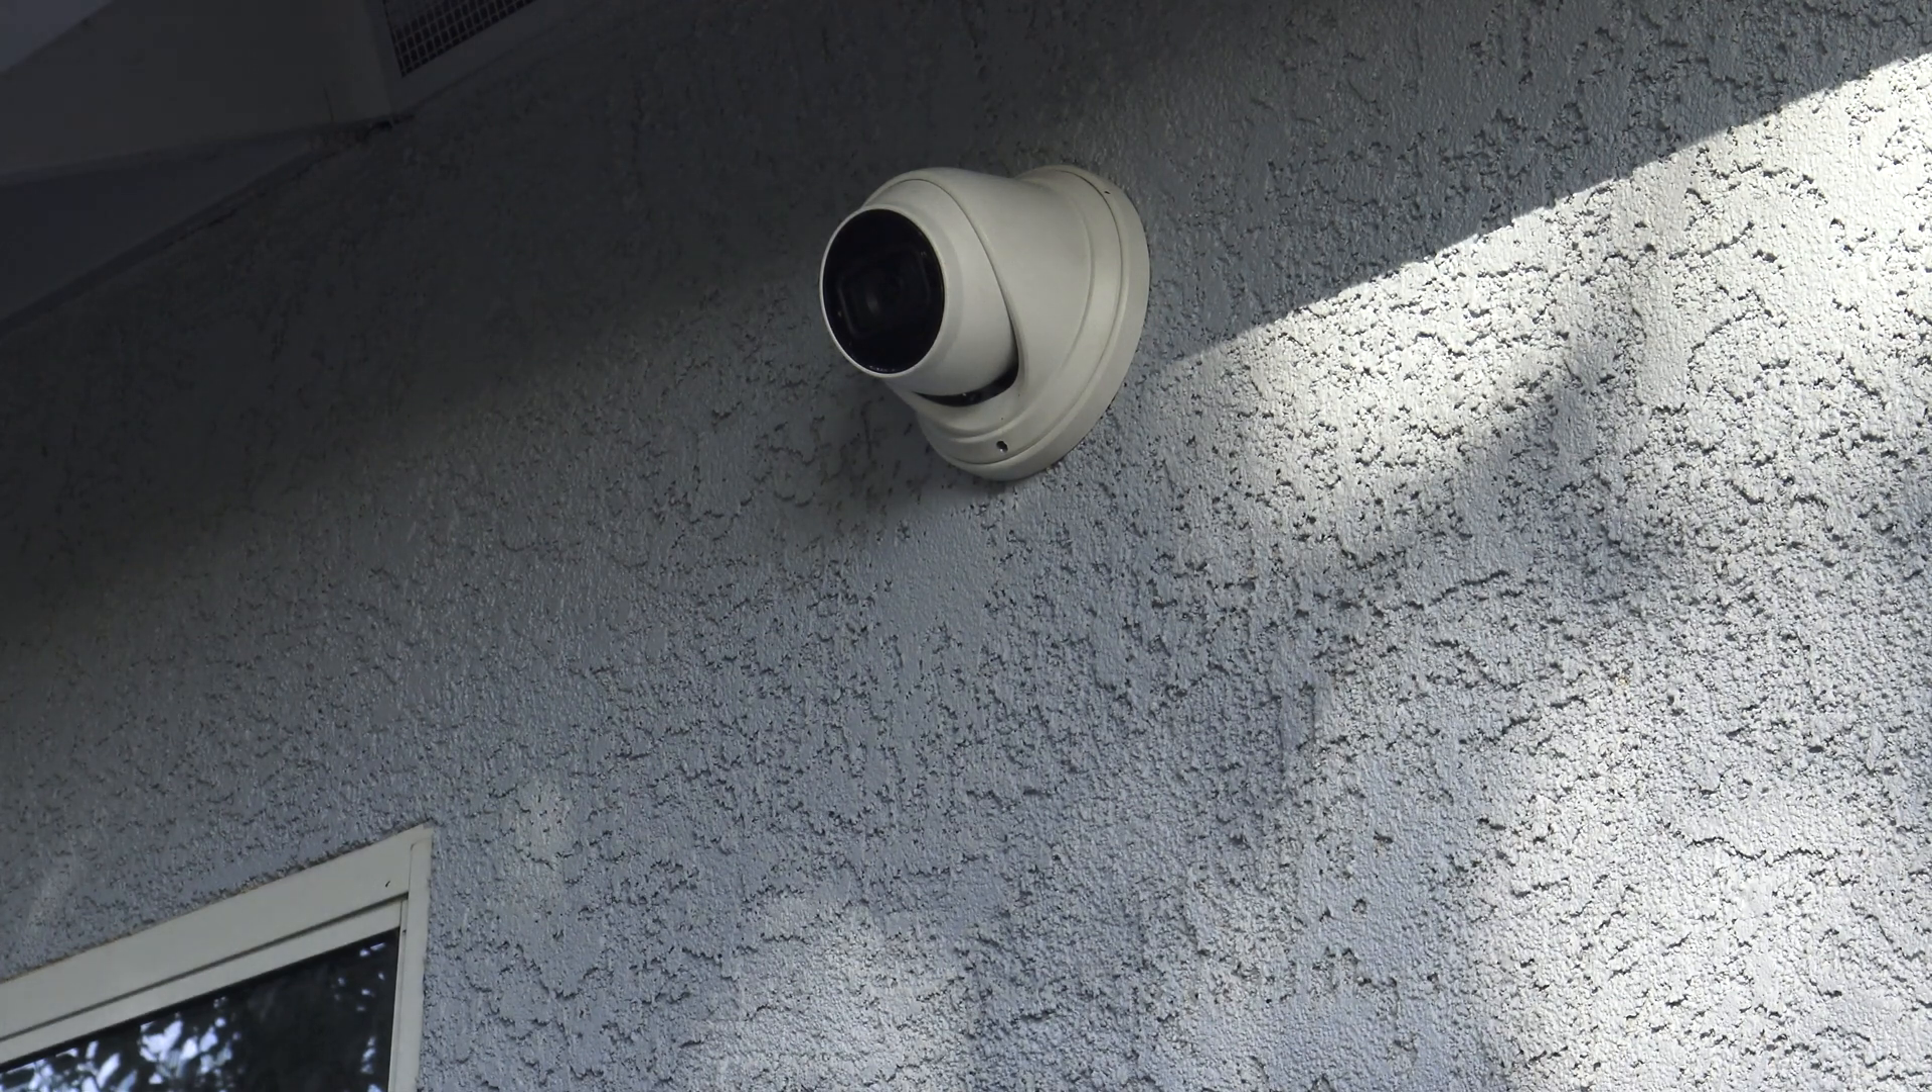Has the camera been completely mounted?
Yes.